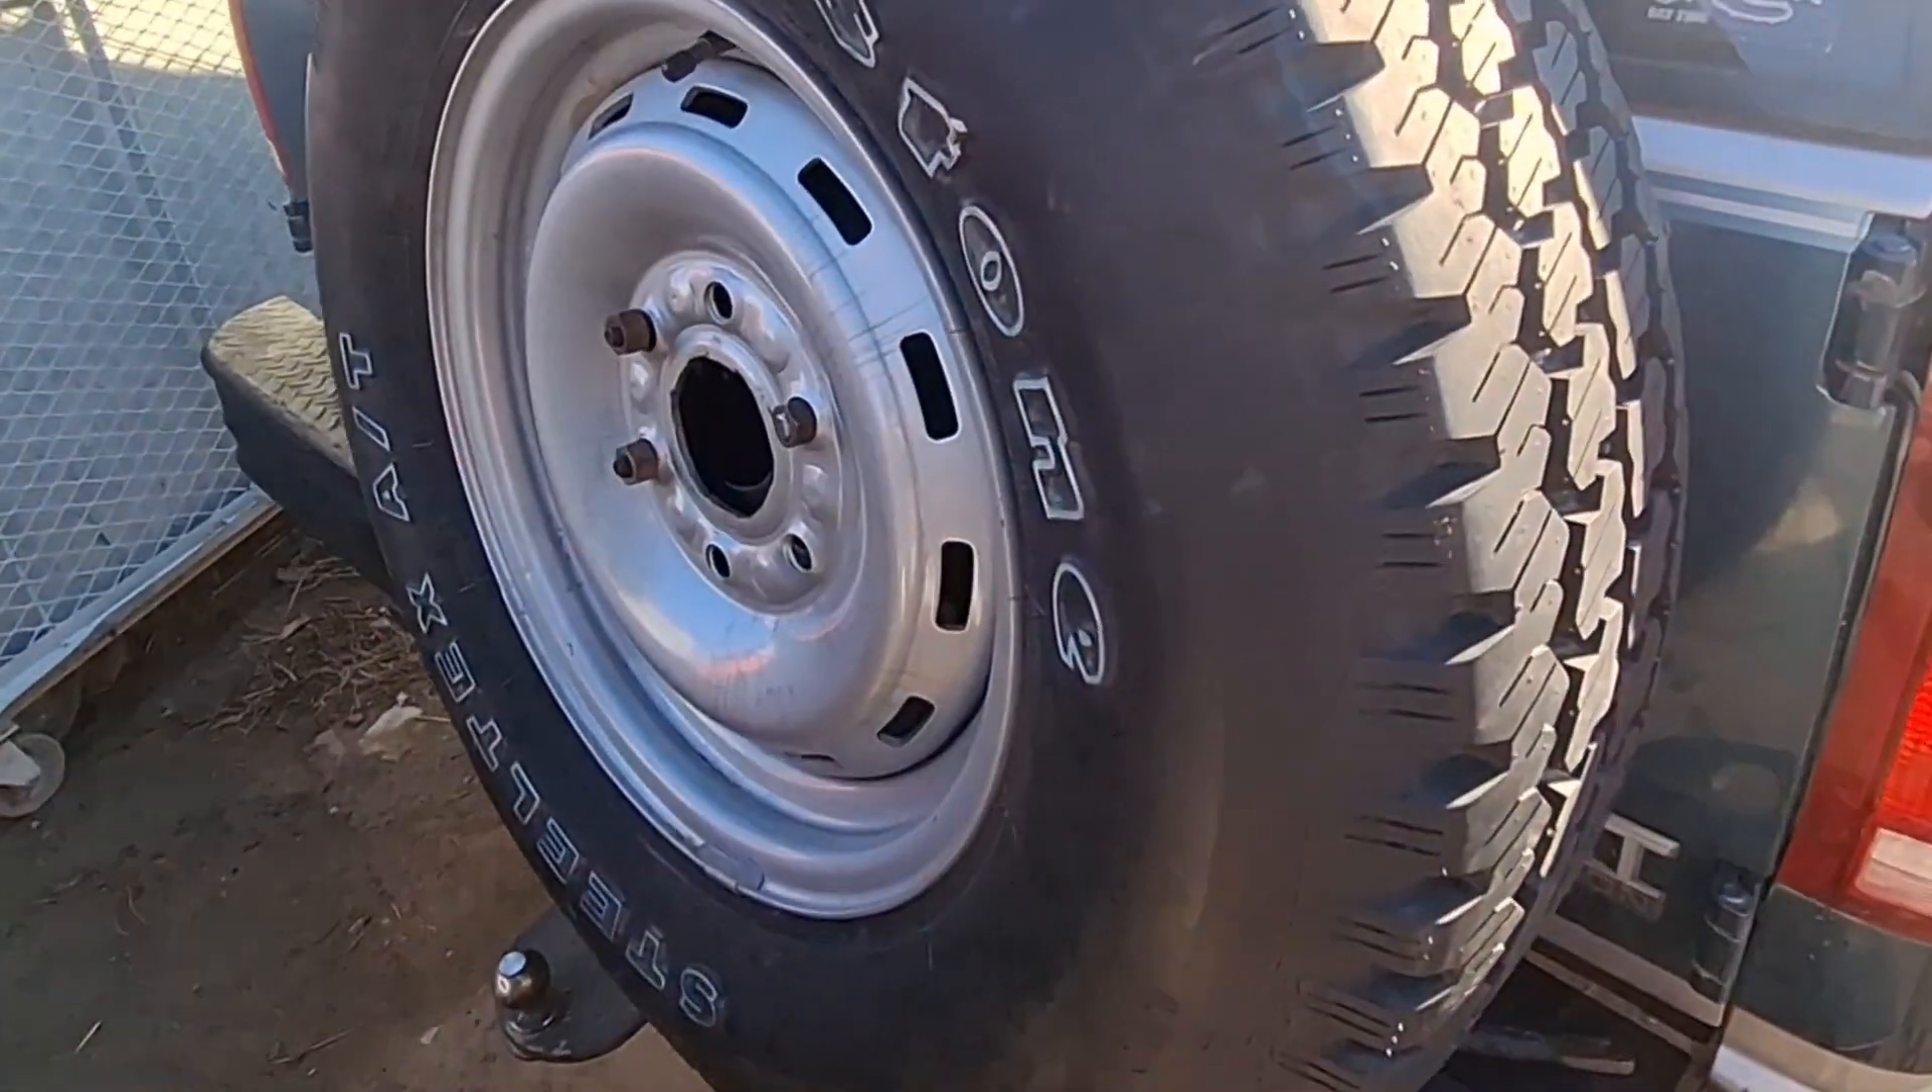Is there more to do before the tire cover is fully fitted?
Yes.